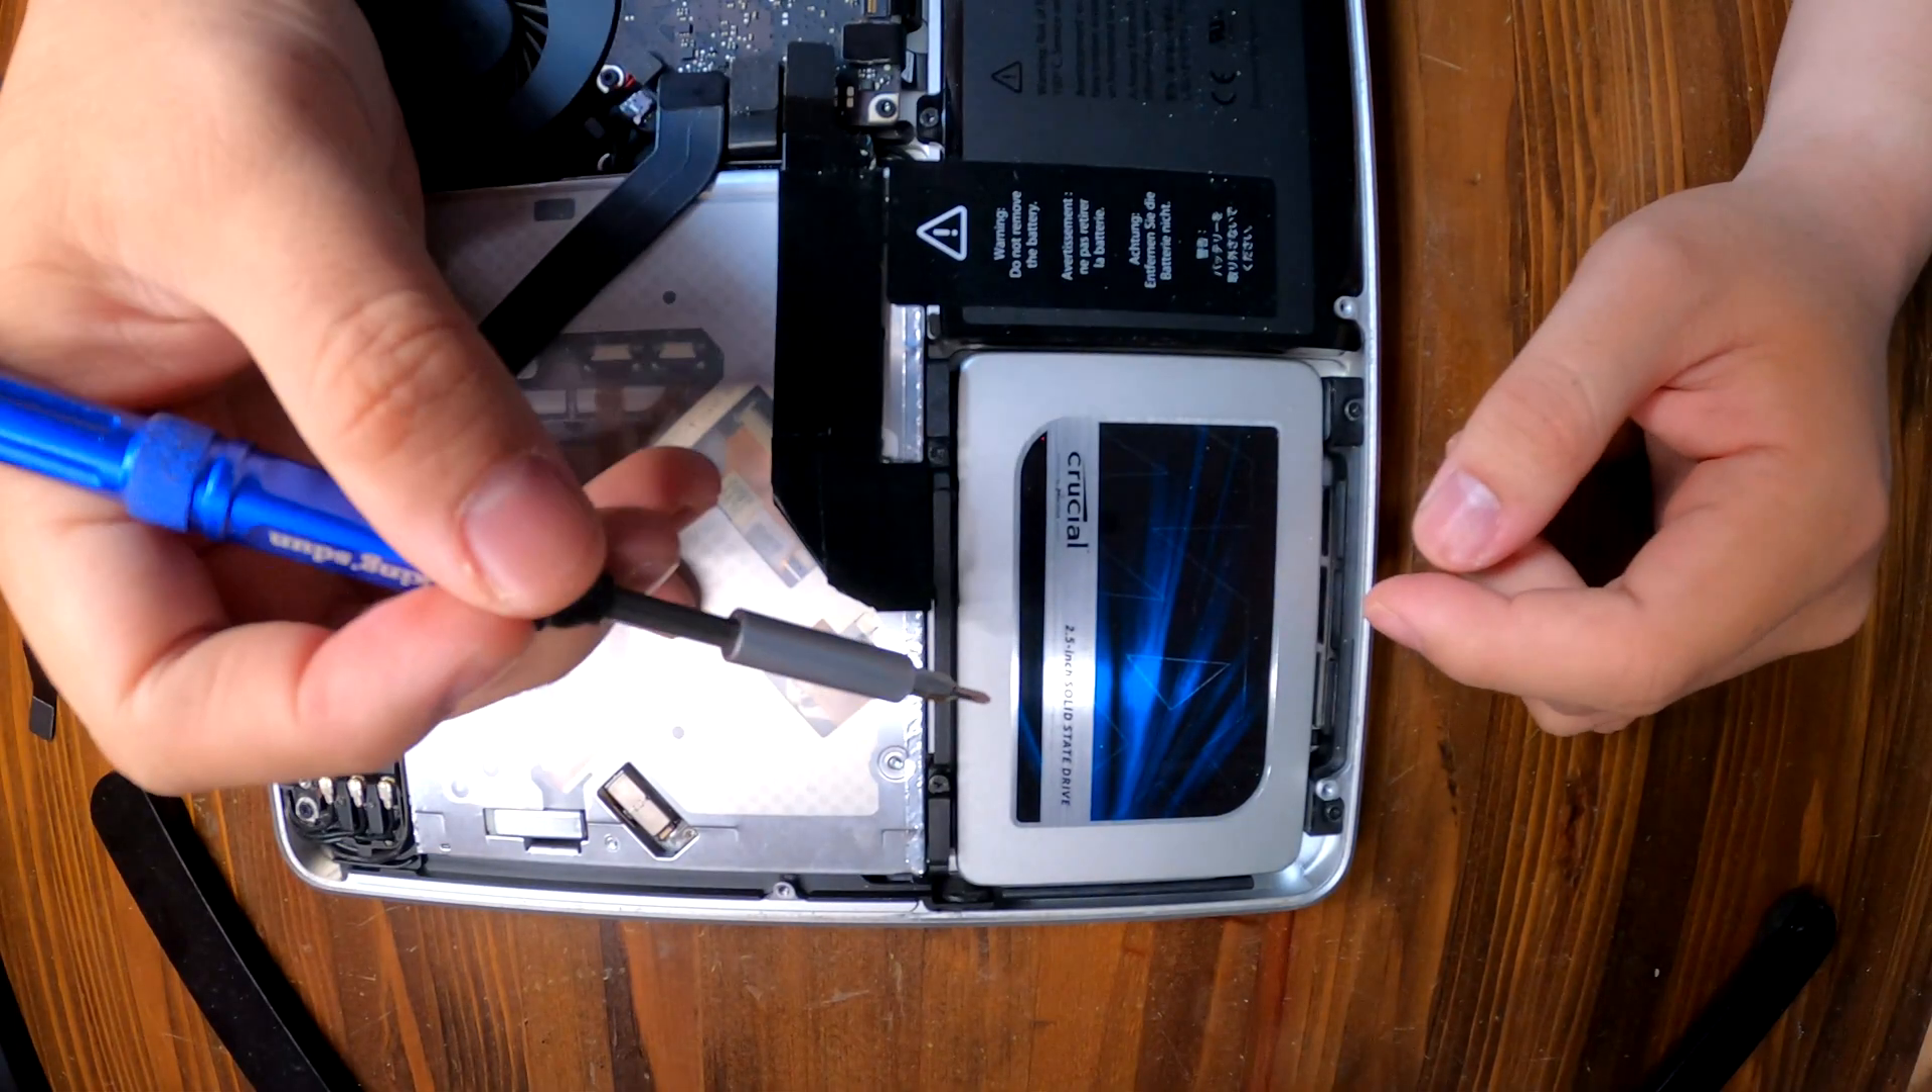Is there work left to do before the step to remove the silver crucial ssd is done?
Yes.